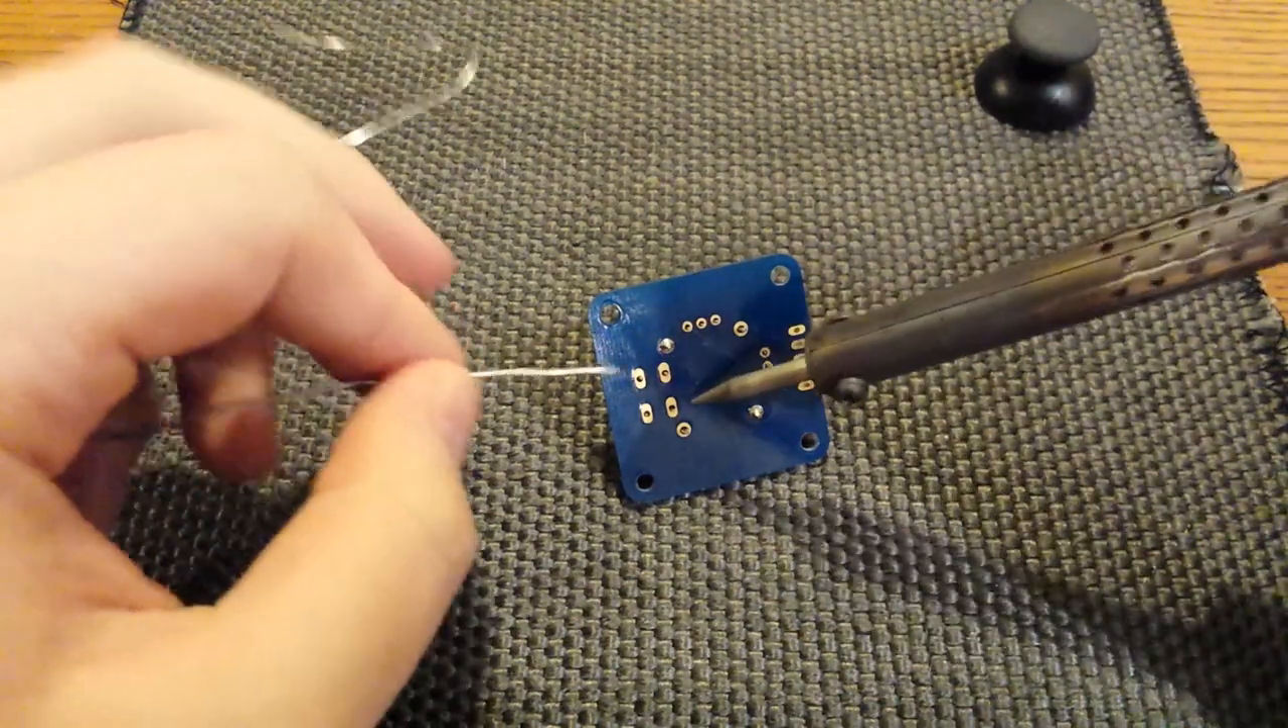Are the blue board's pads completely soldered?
No.